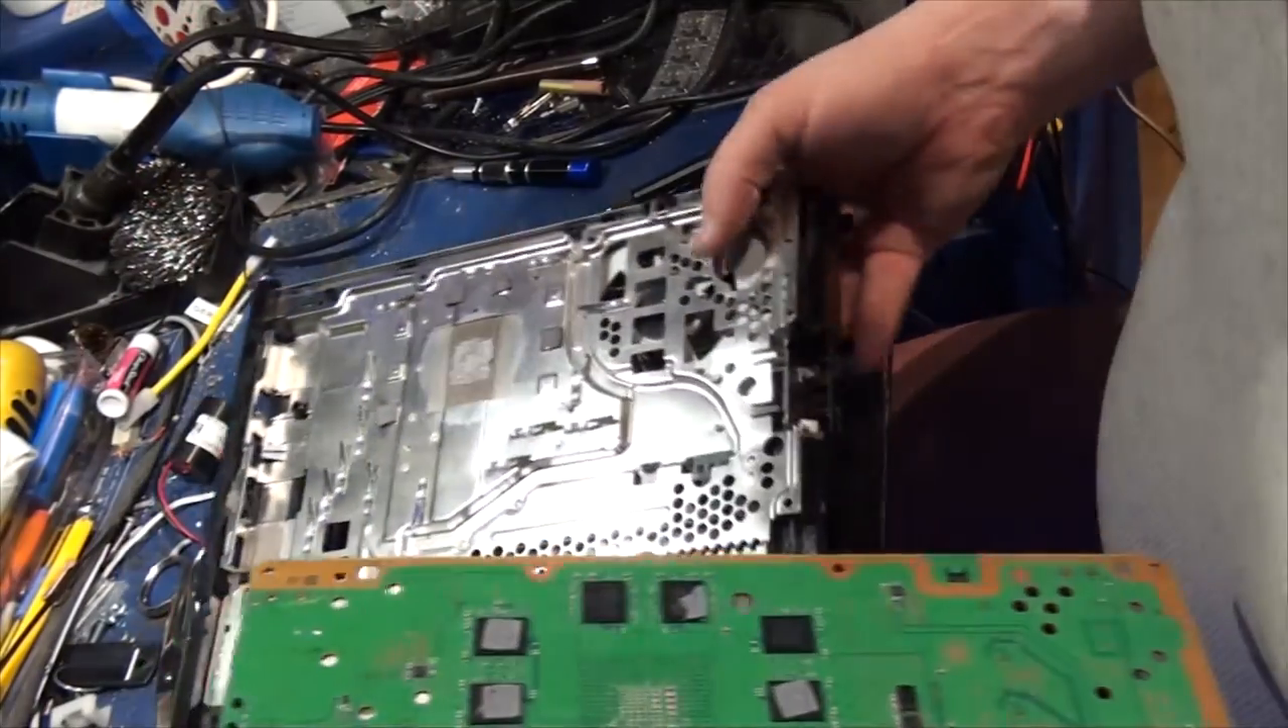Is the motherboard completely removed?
Yes.